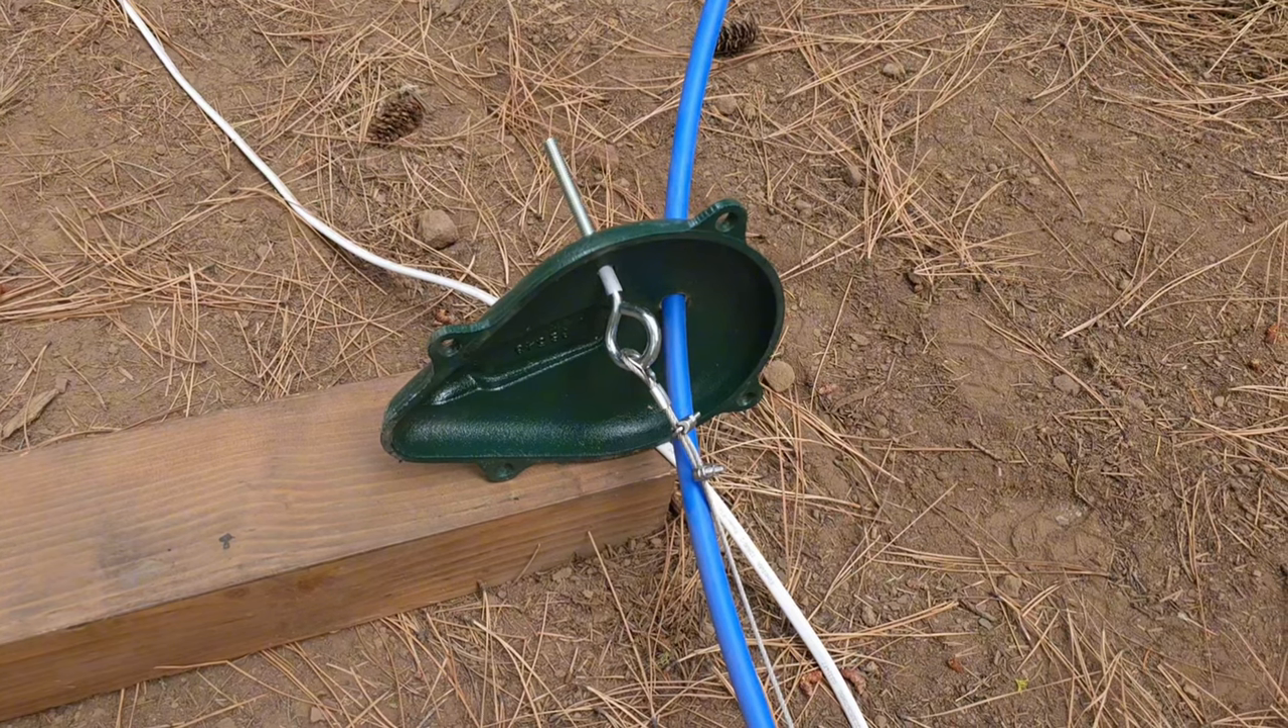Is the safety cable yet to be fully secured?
No.